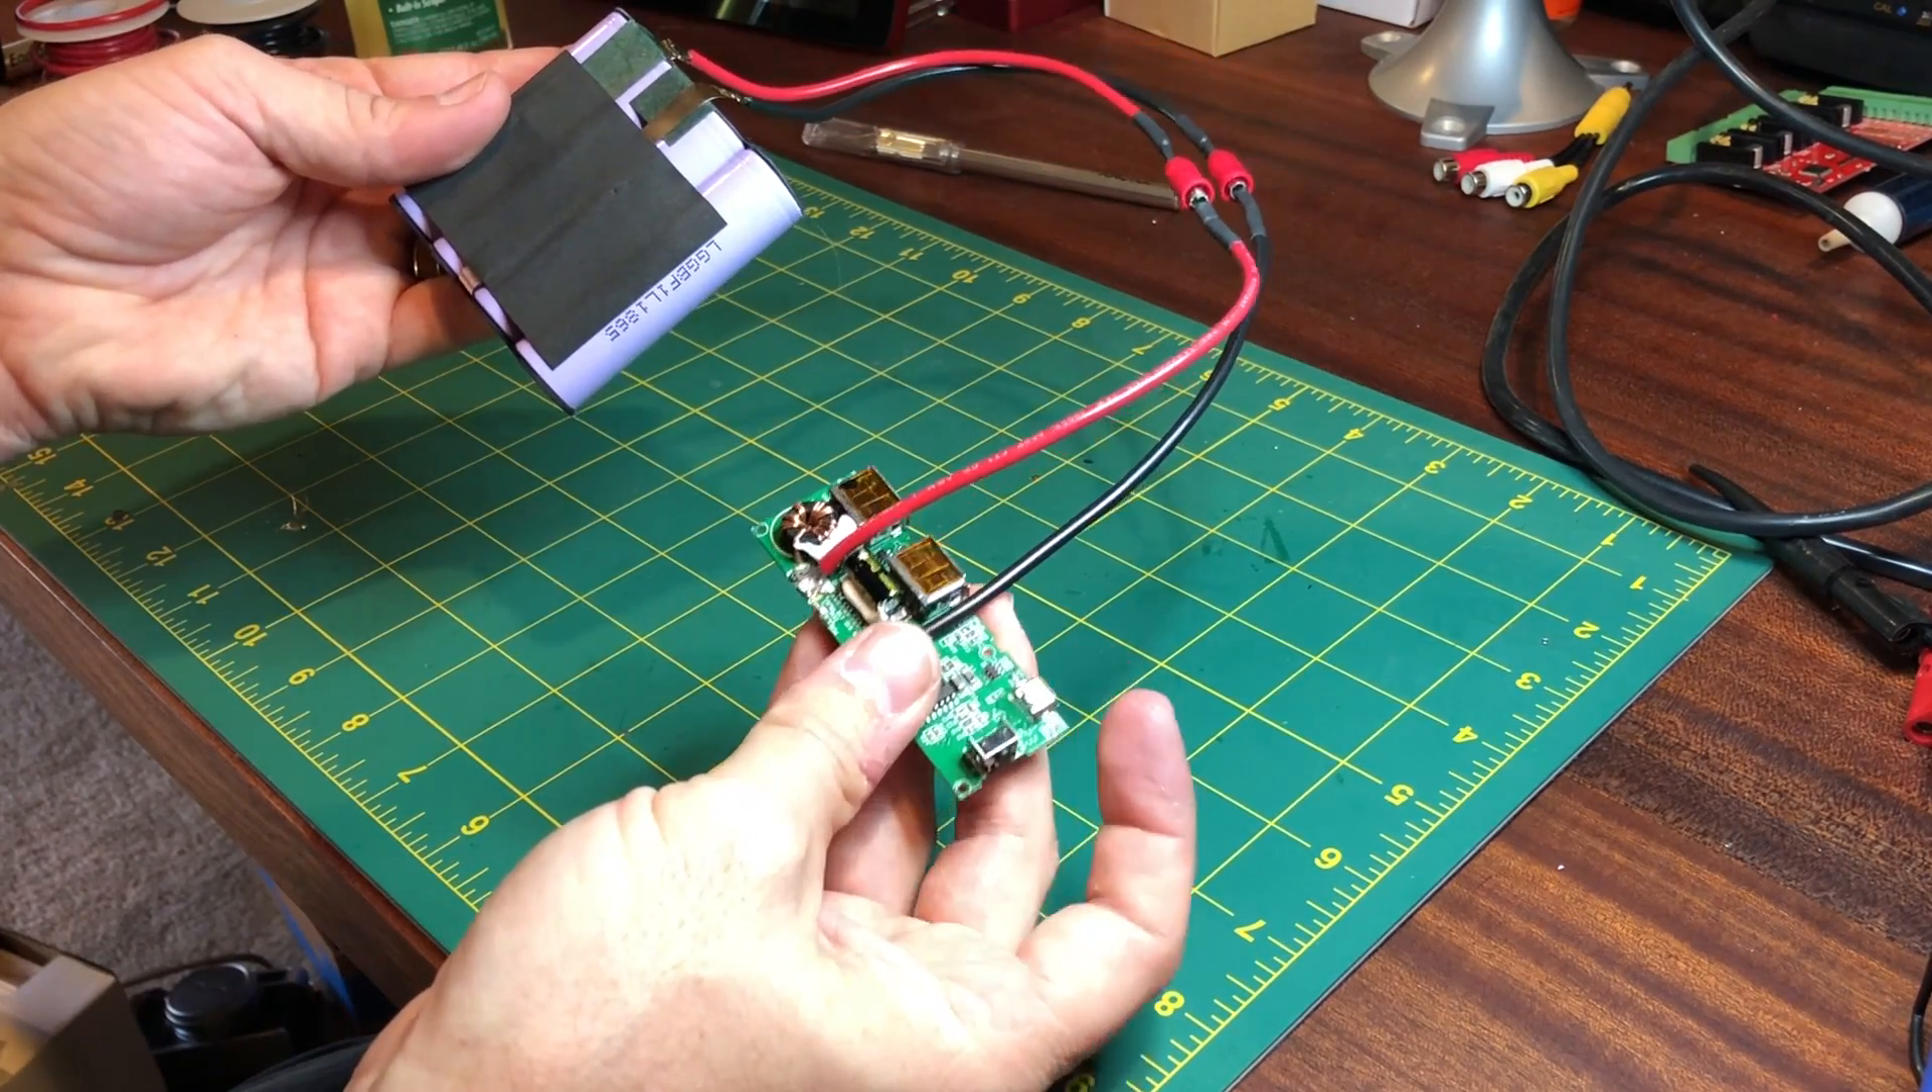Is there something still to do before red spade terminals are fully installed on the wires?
No.